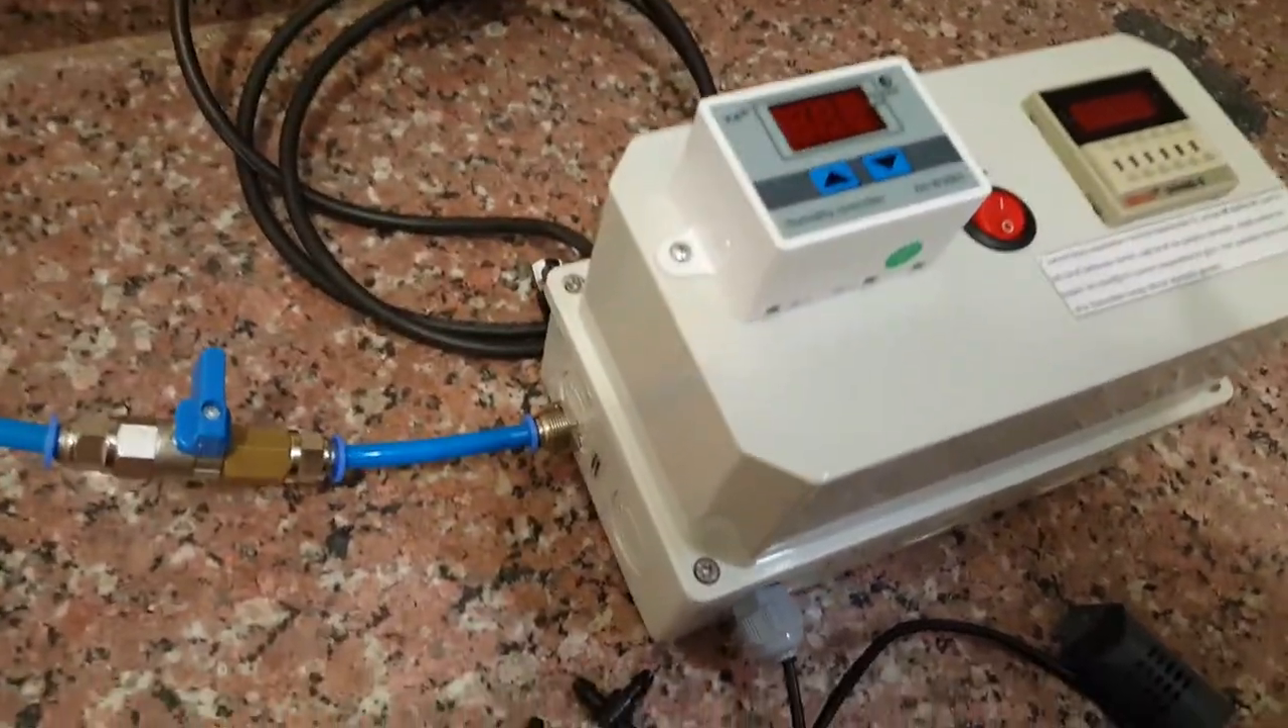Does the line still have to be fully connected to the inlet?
No.